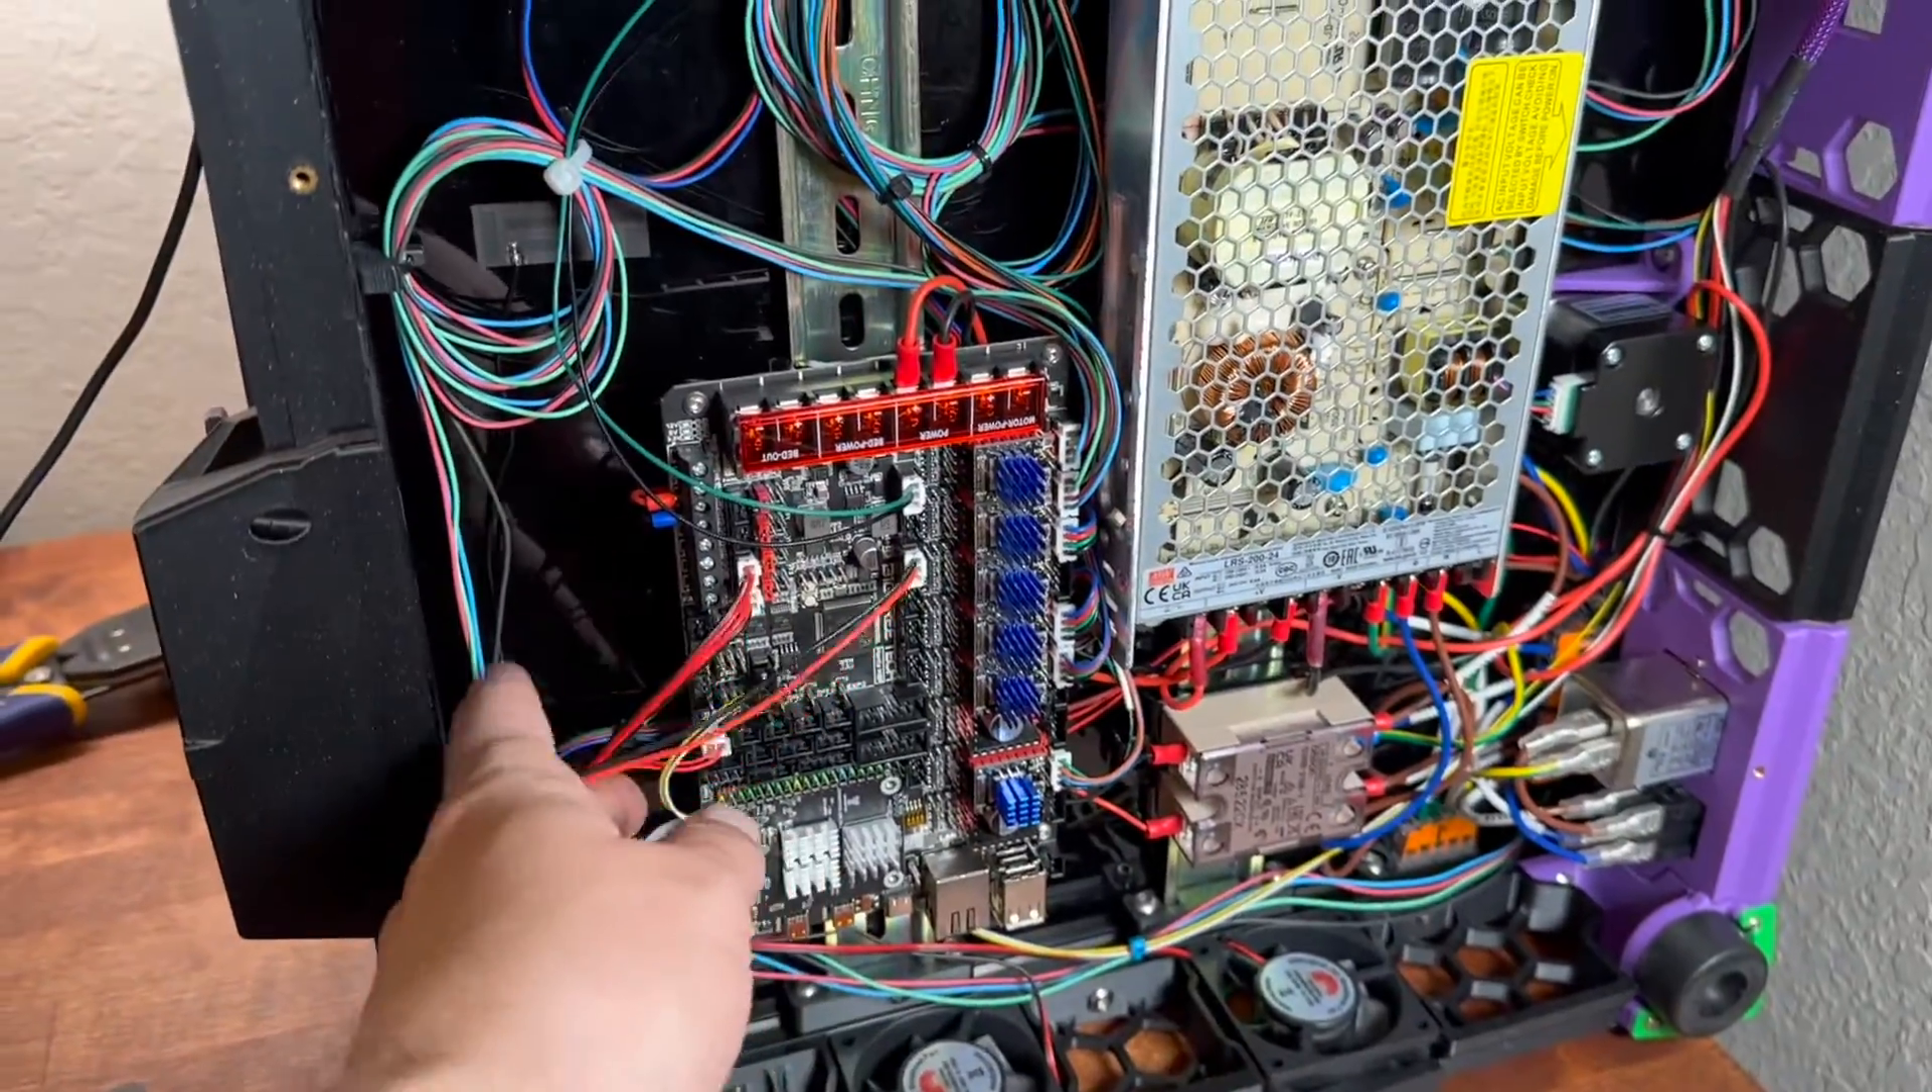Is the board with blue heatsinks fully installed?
Yes.